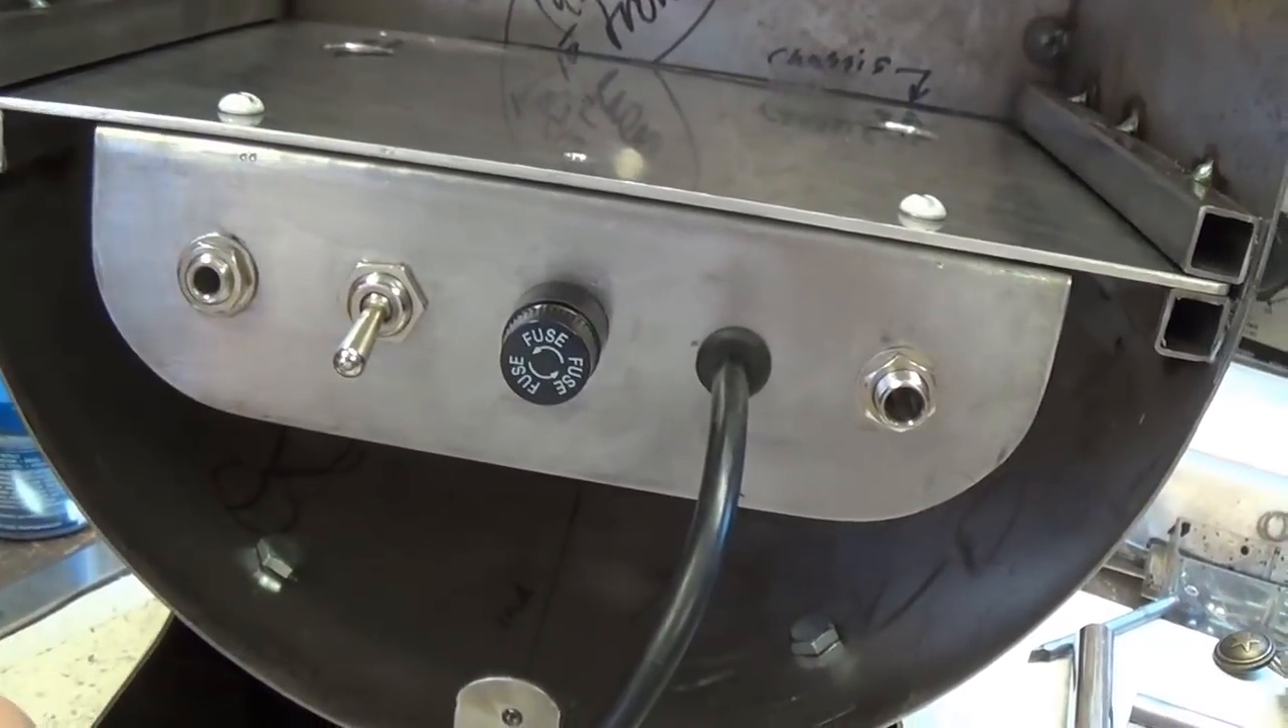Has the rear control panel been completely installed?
Yes.